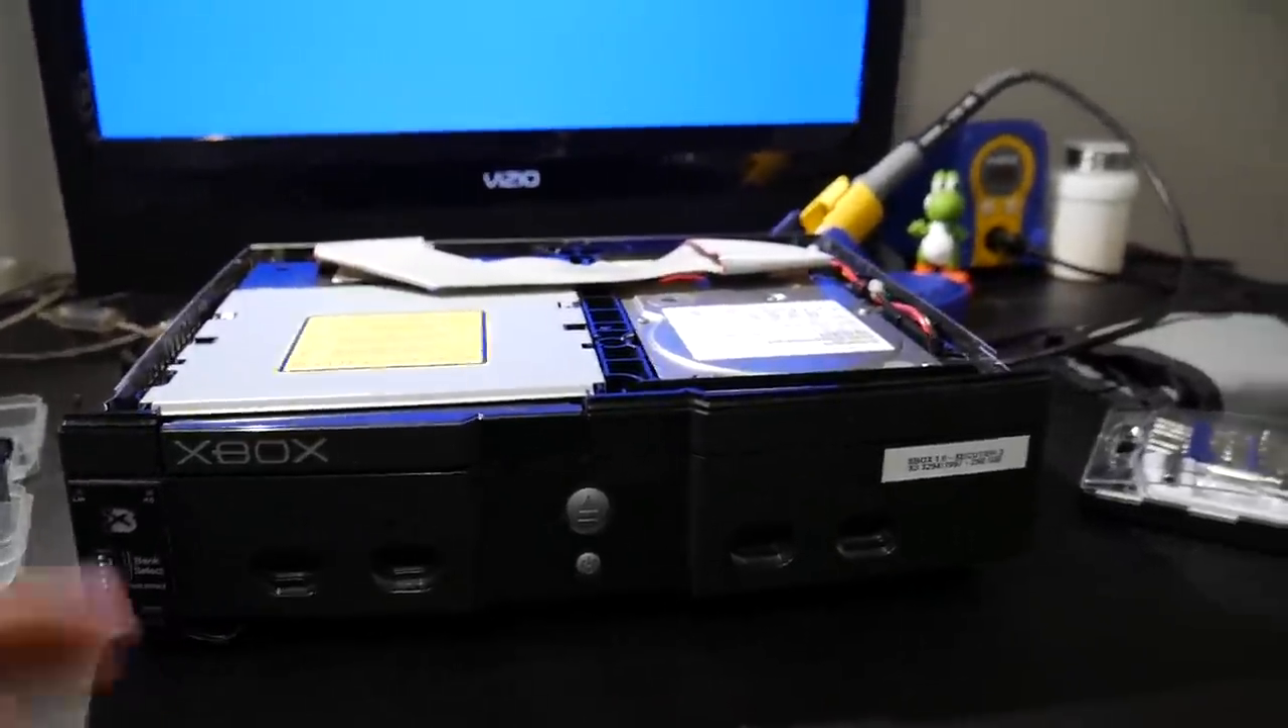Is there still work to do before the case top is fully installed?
Yes.